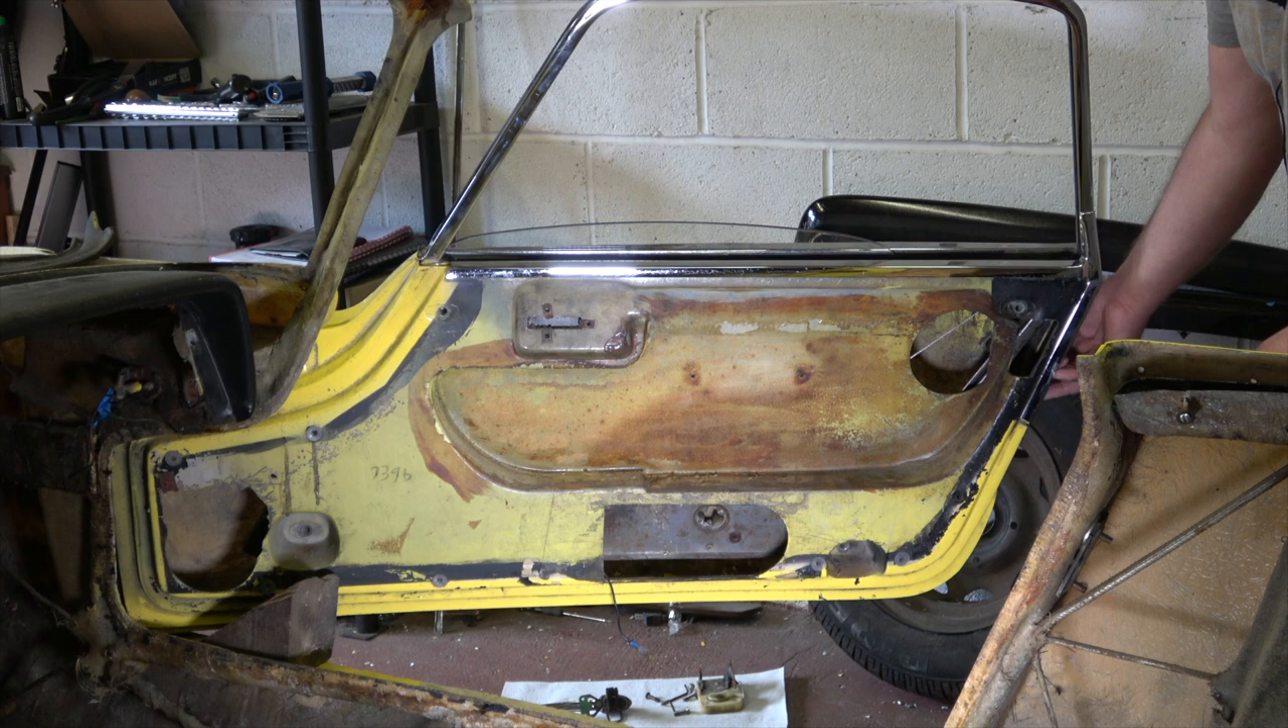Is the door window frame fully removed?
No.